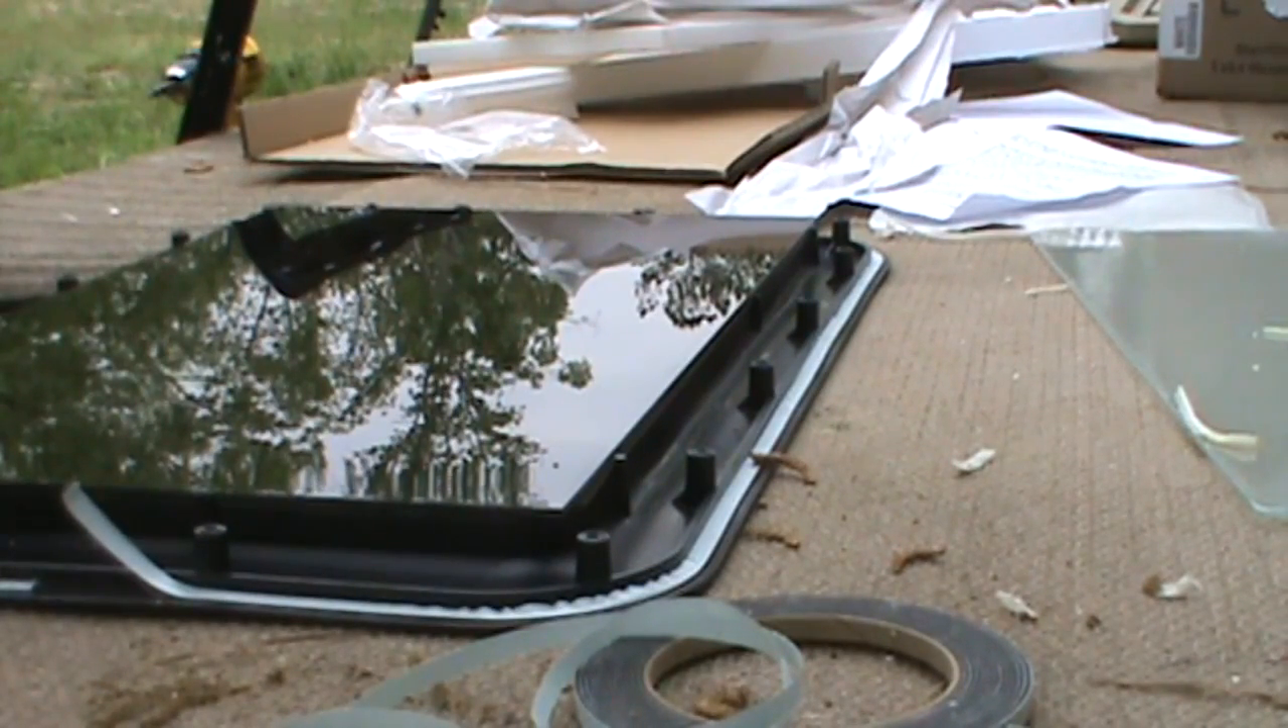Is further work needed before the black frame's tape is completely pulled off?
Yes.